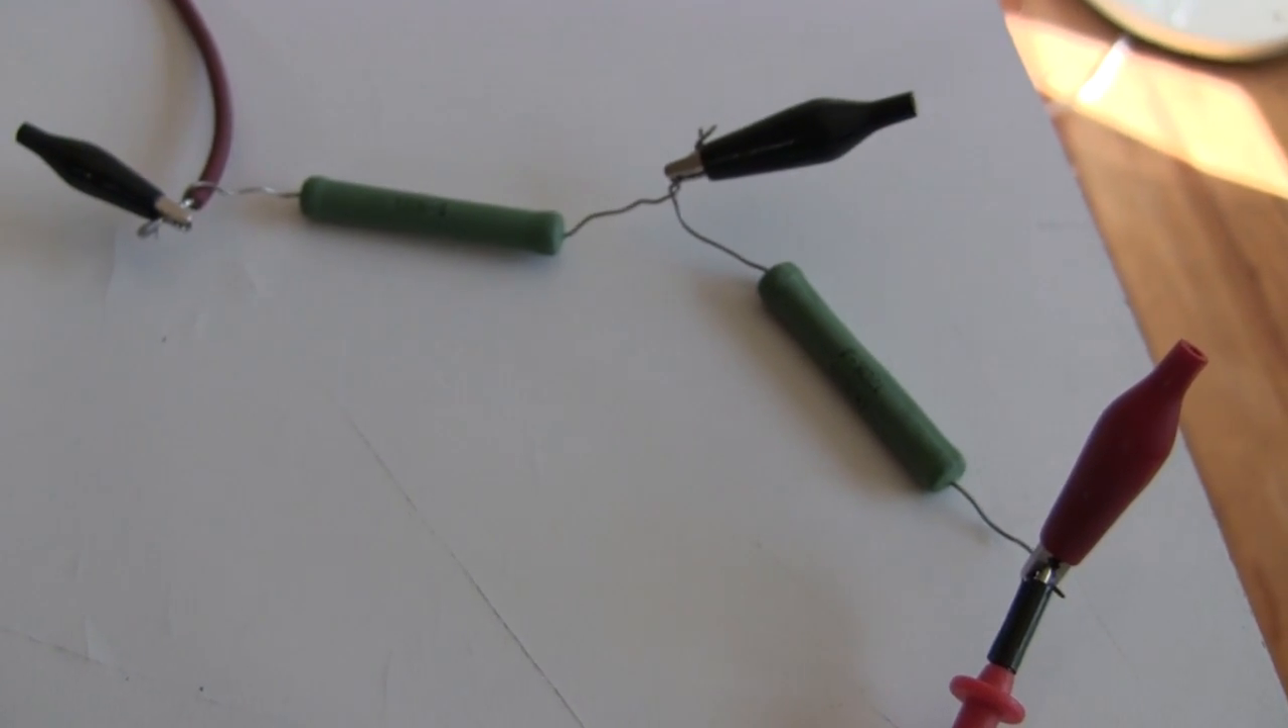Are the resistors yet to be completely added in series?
No.